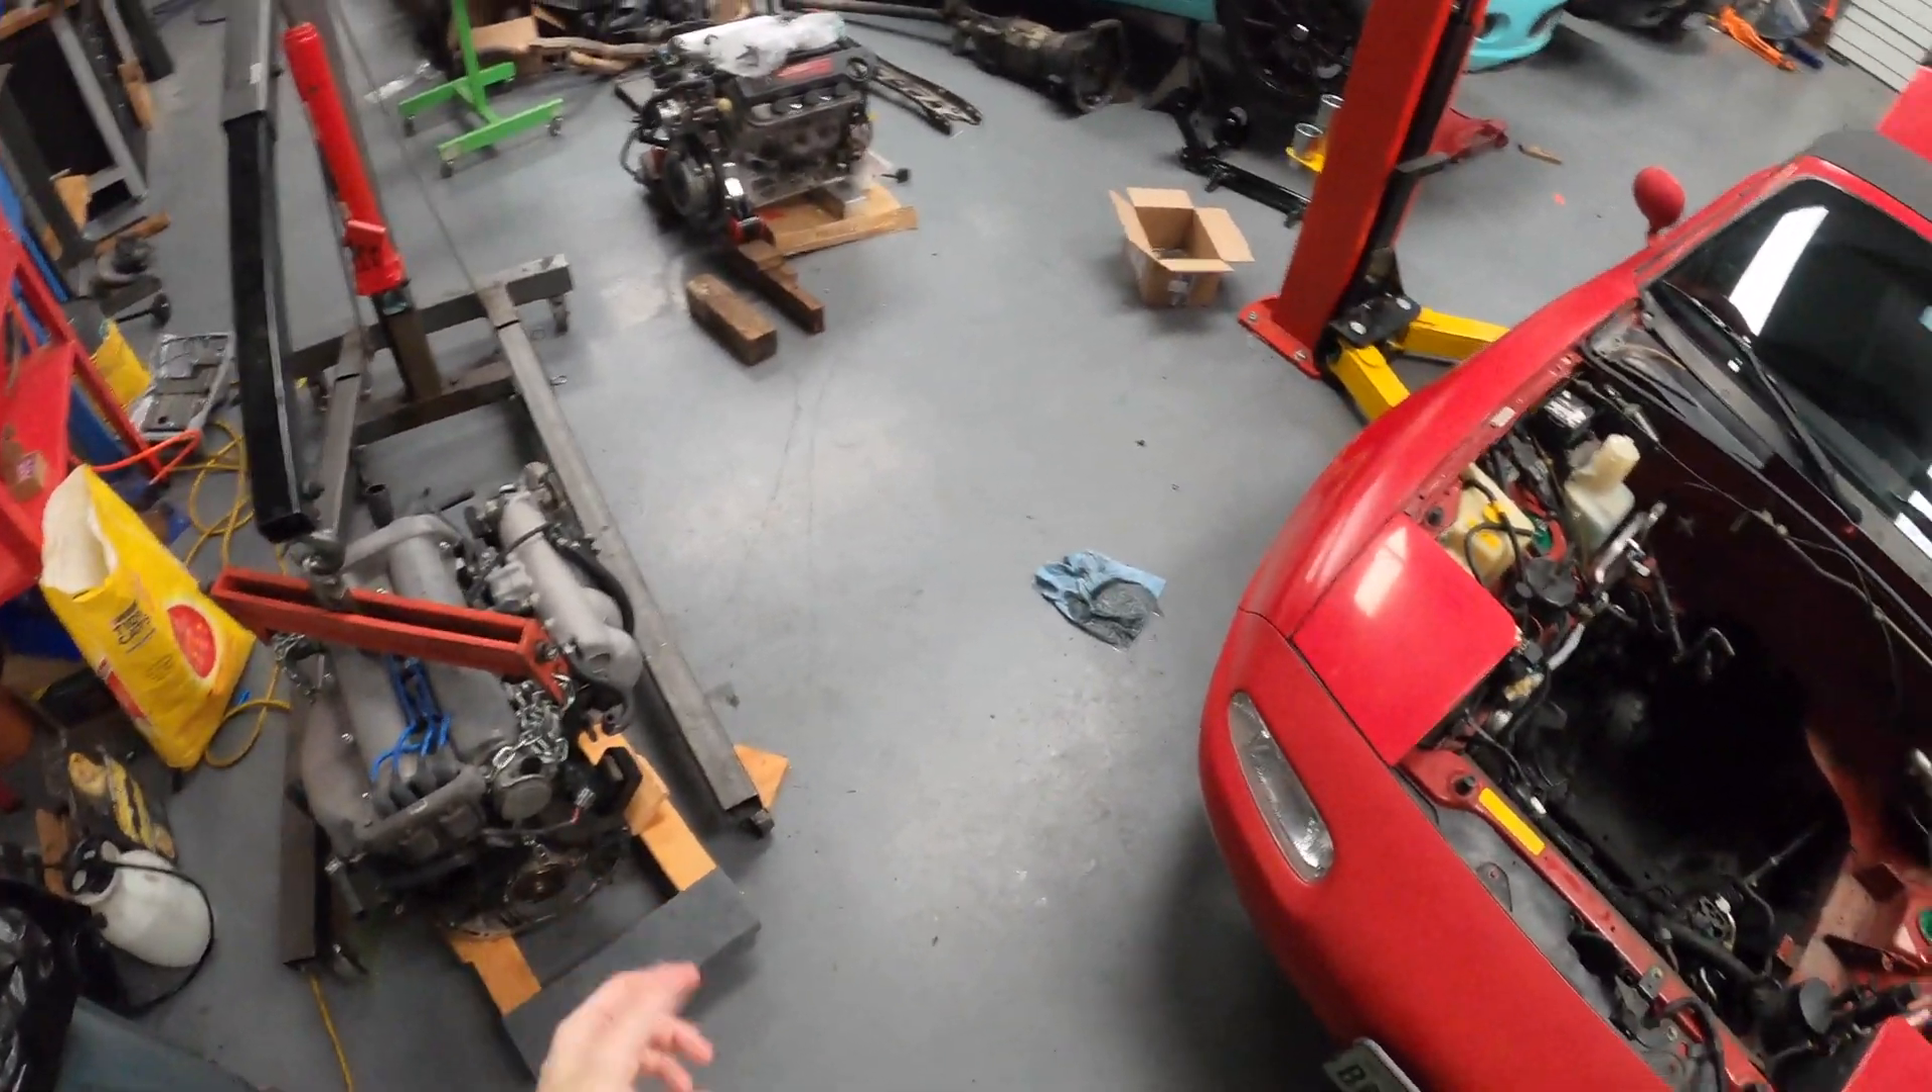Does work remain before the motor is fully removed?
No.